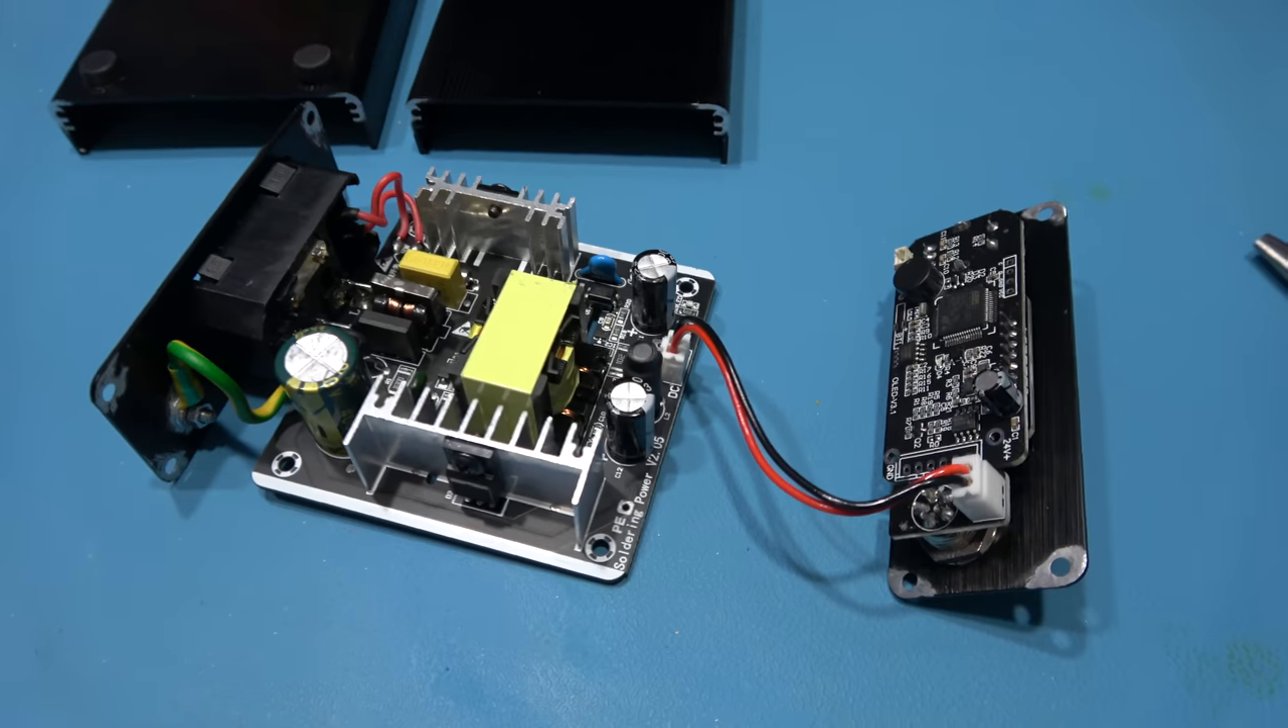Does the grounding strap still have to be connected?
No.